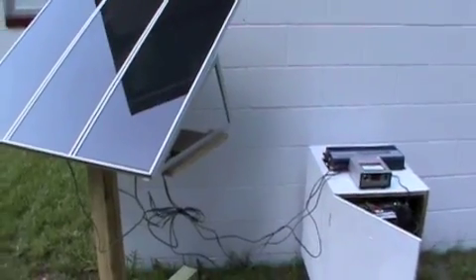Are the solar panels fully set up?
Yes.